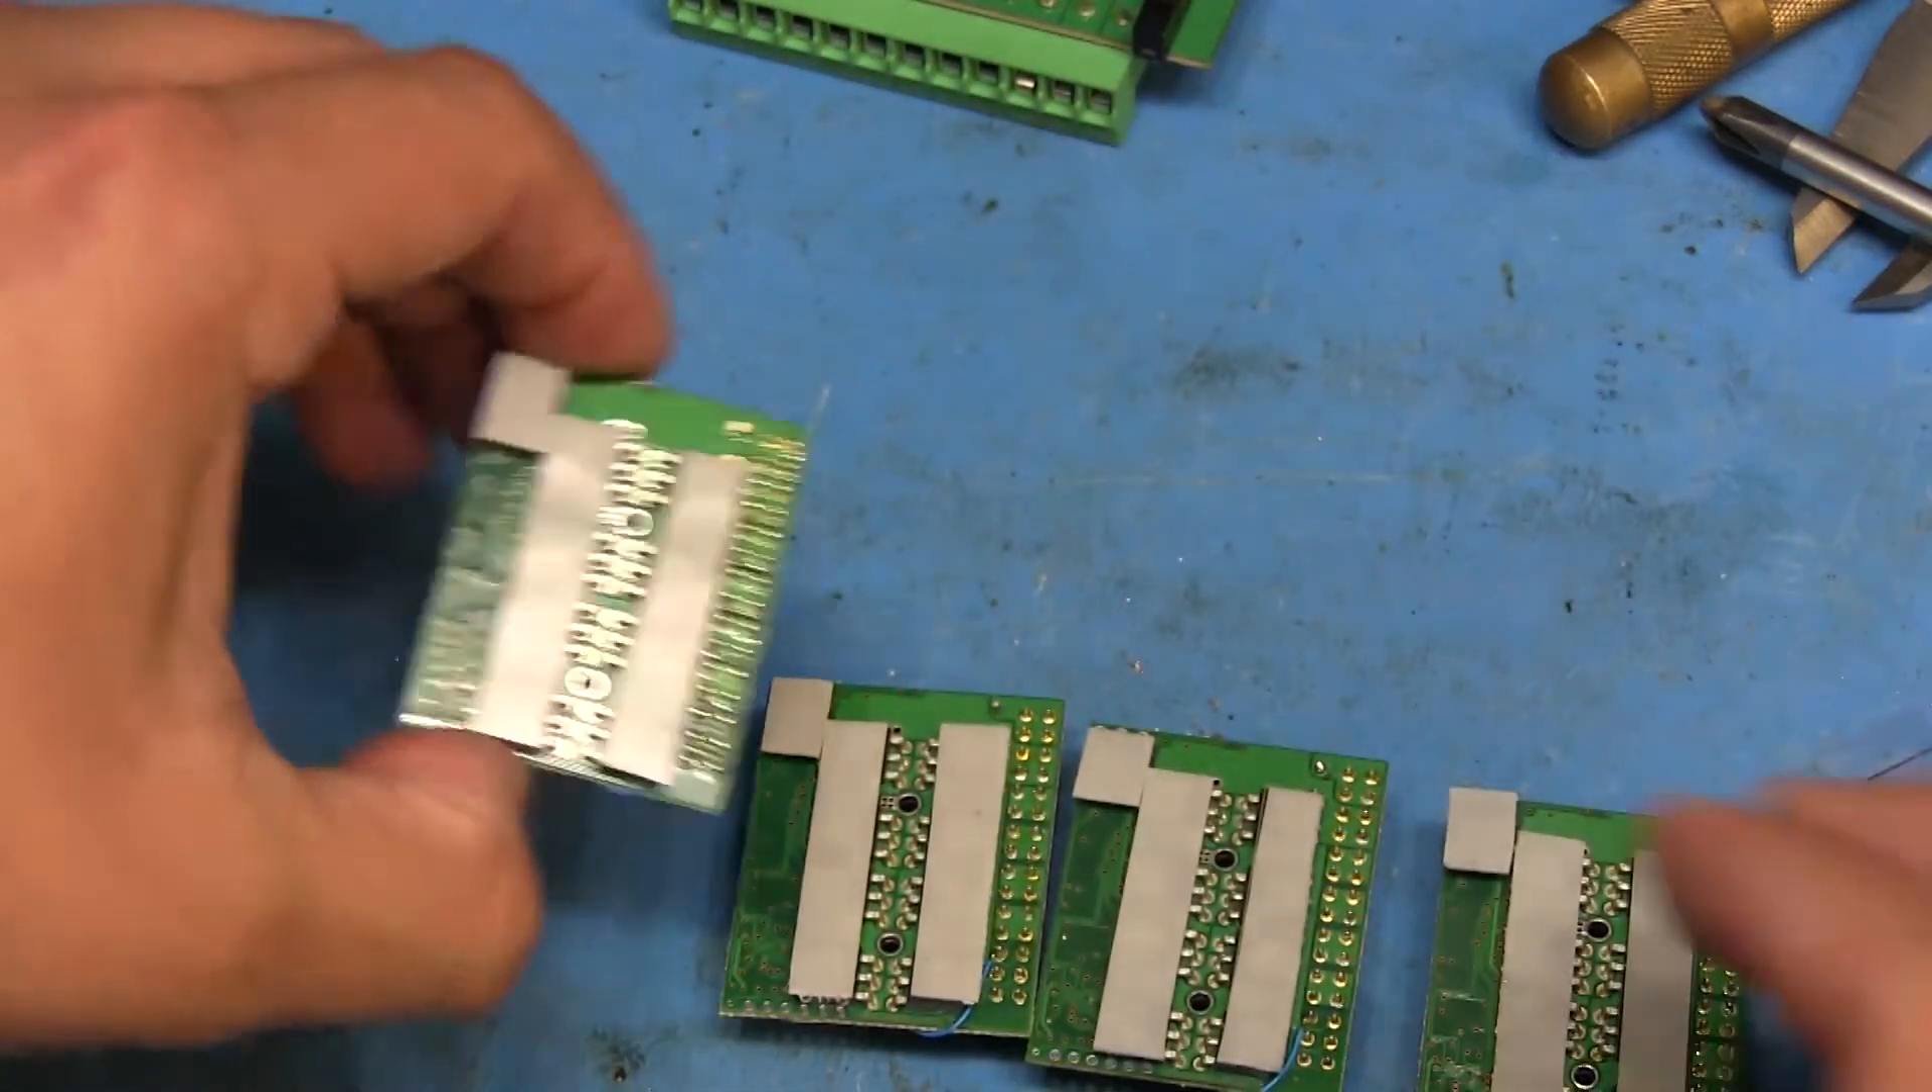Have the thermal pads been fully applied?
Yes.